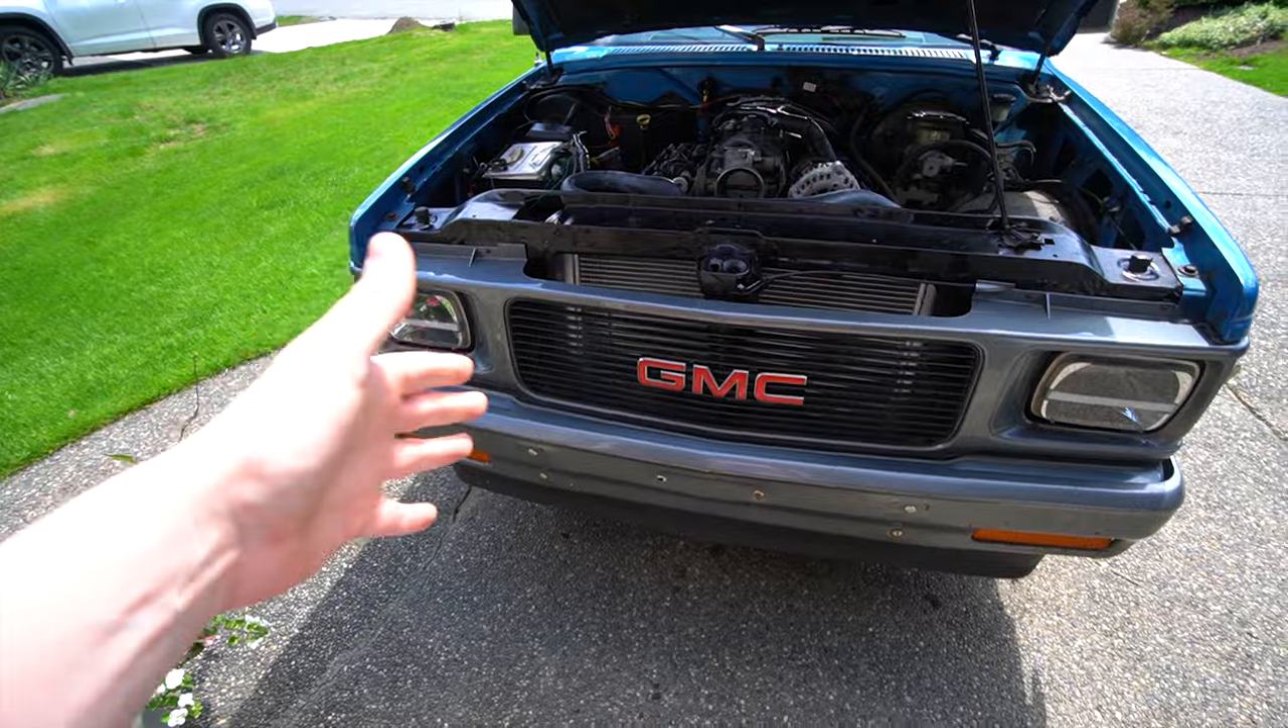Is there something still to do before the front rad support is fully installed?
No.